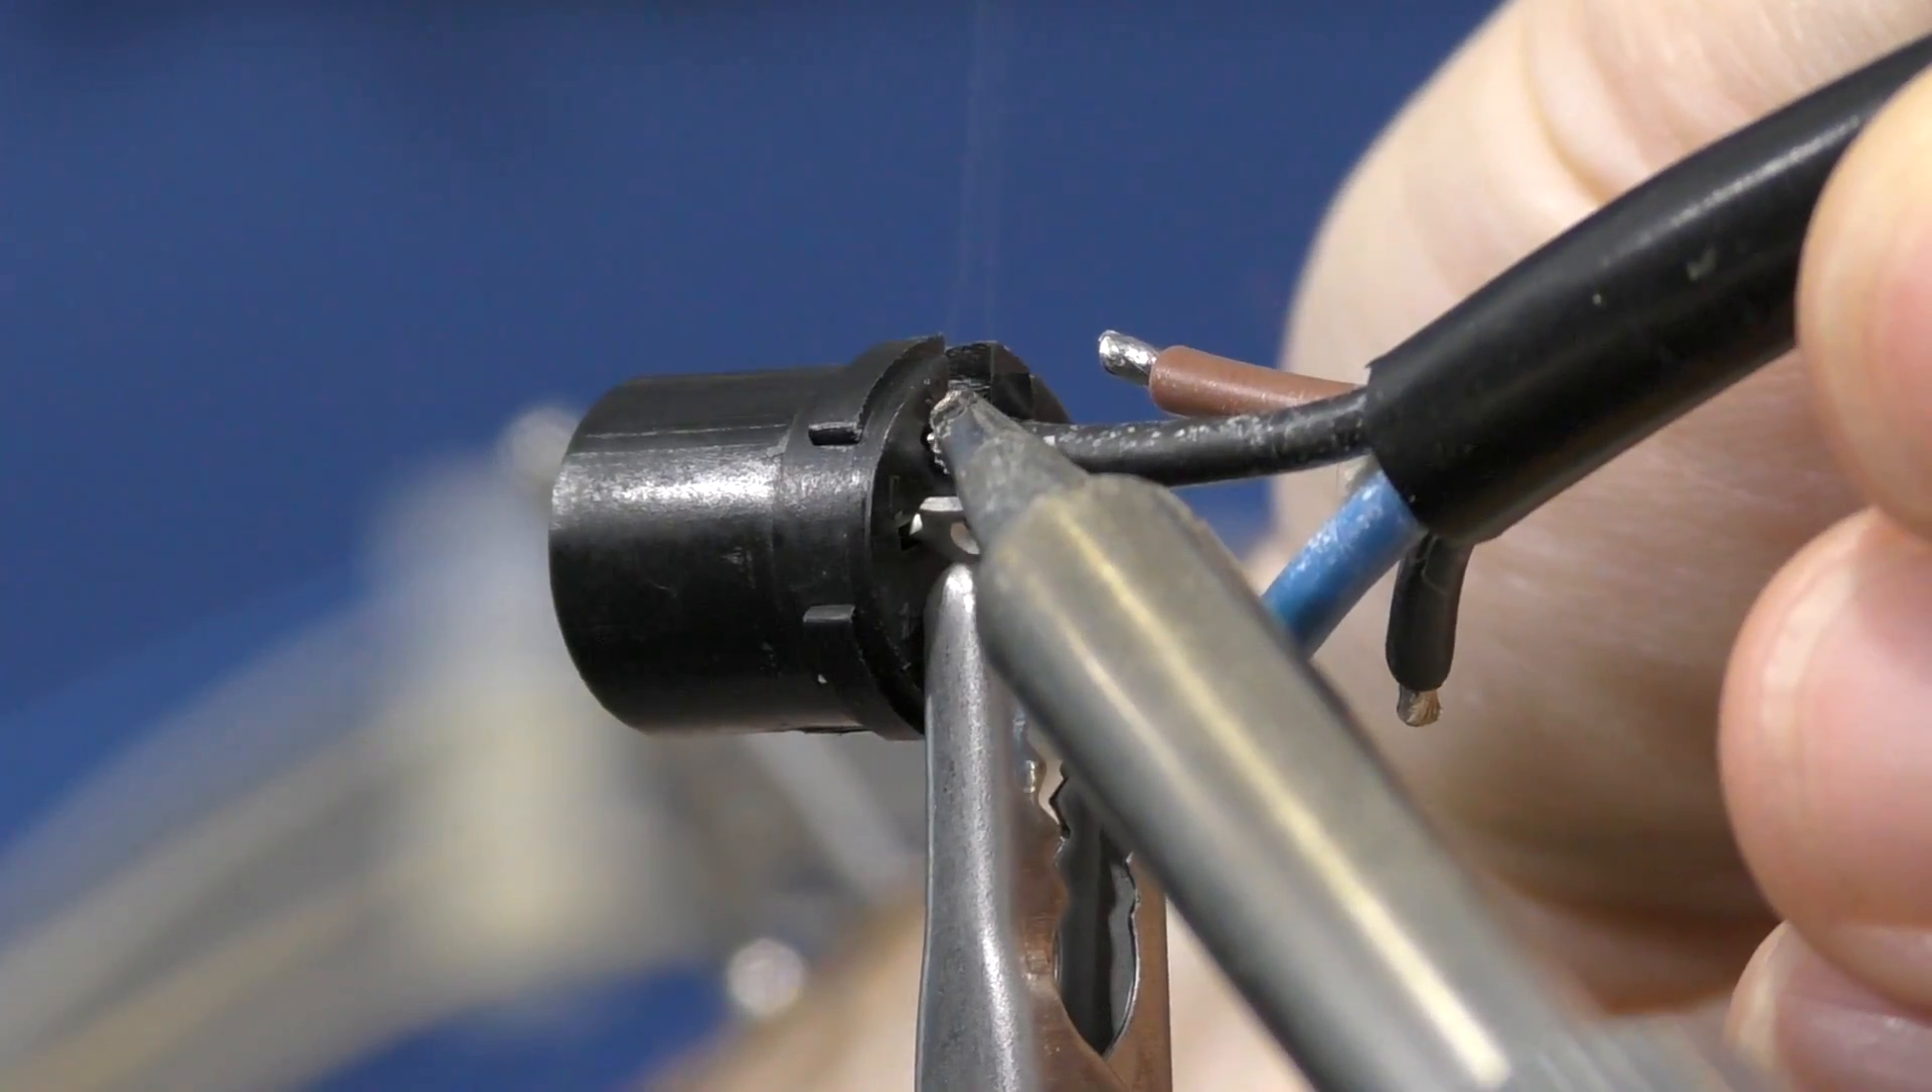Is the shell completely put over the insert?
No.